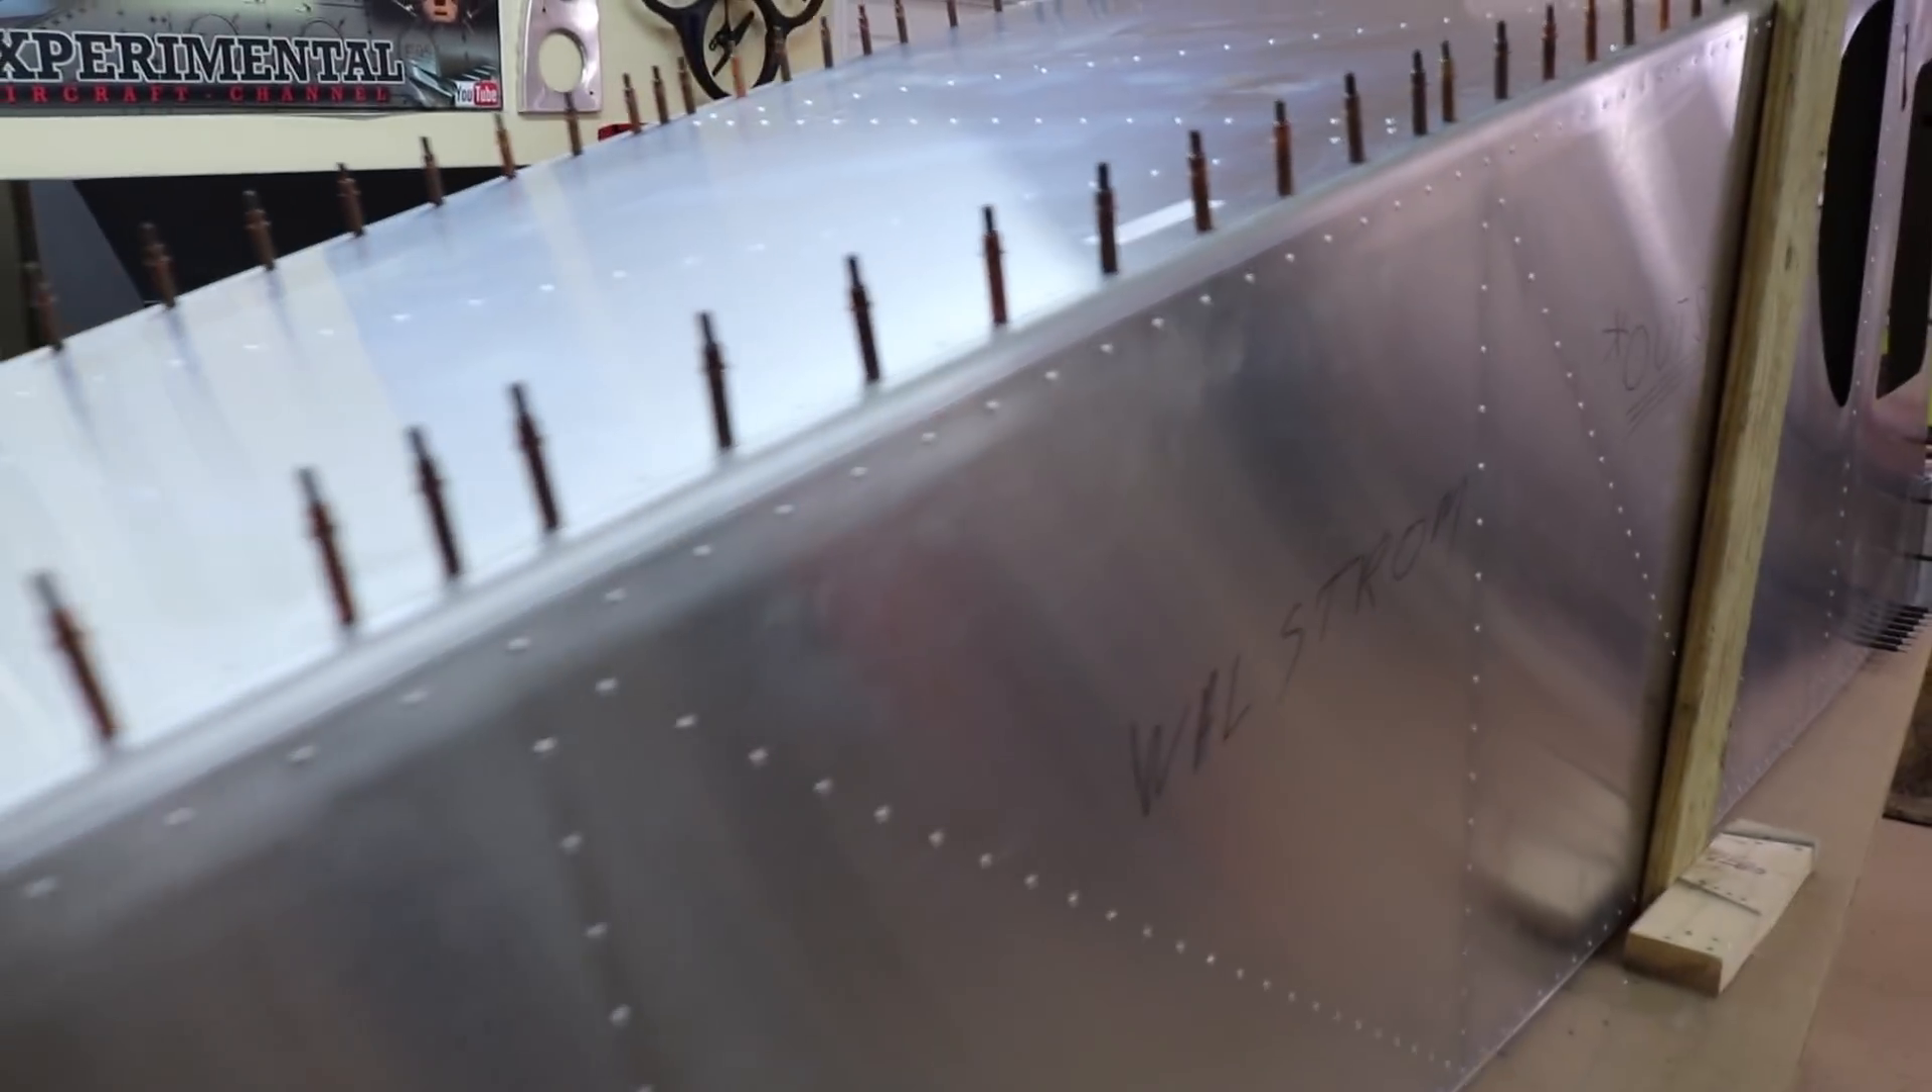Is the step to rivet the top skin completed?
No.